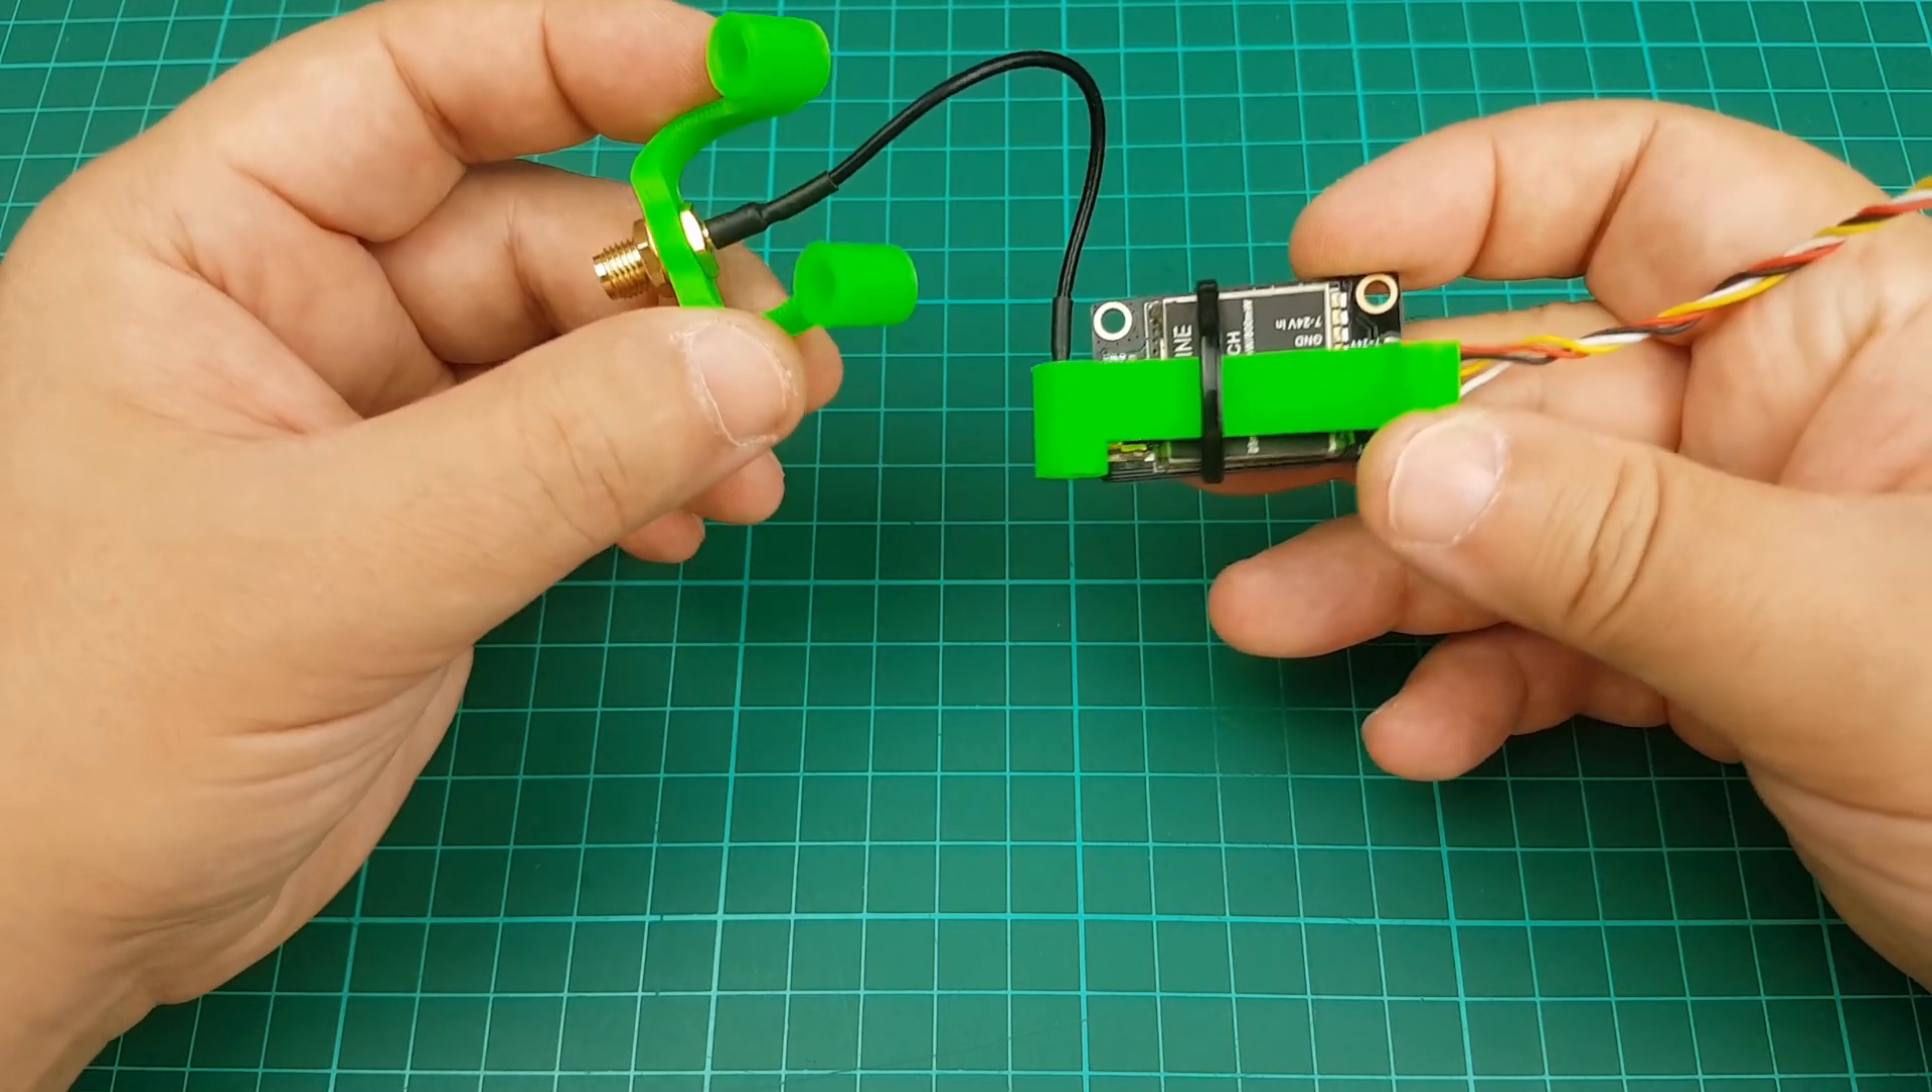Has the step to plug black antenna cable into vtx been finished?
Yes.